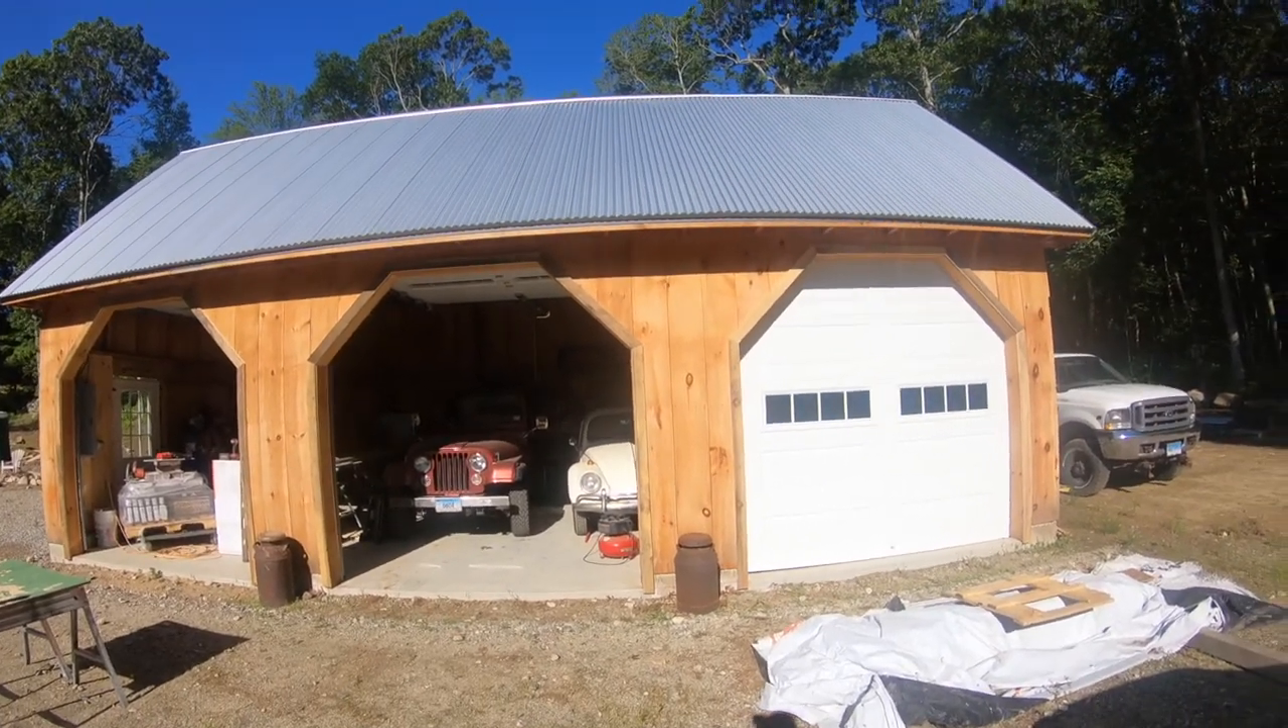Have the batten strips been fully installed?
No.